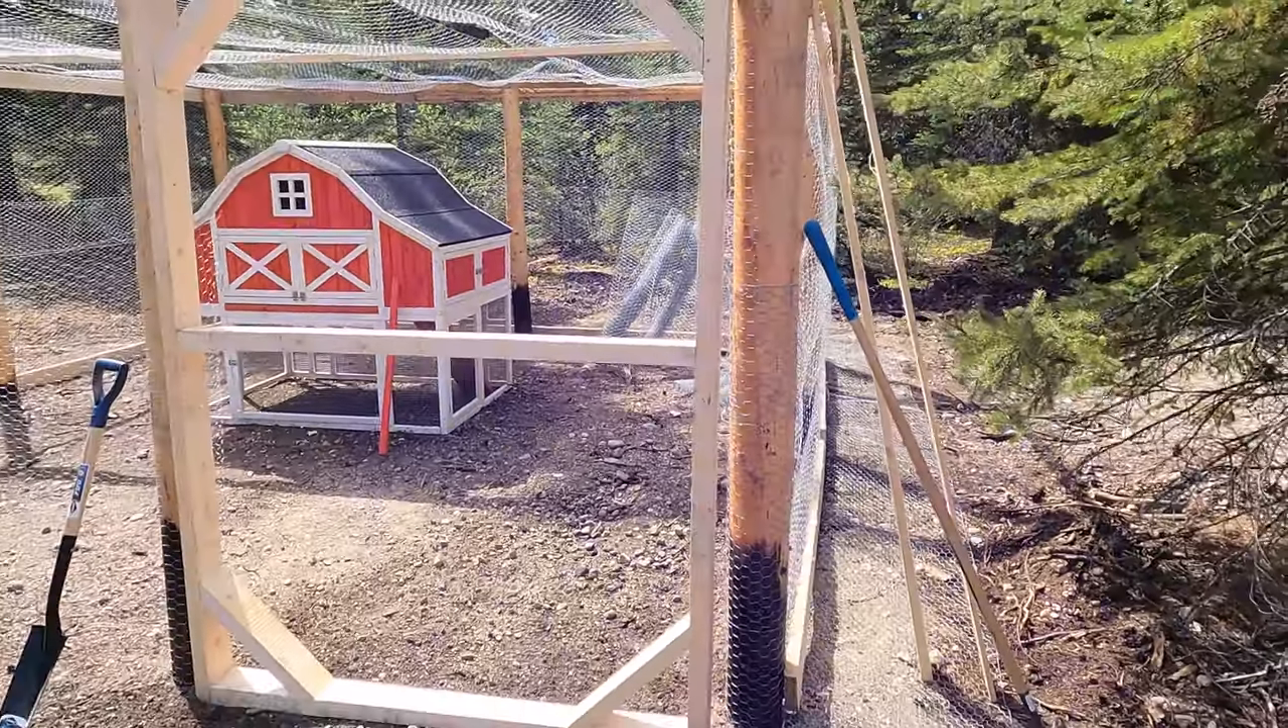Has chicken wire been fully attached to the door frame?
No.